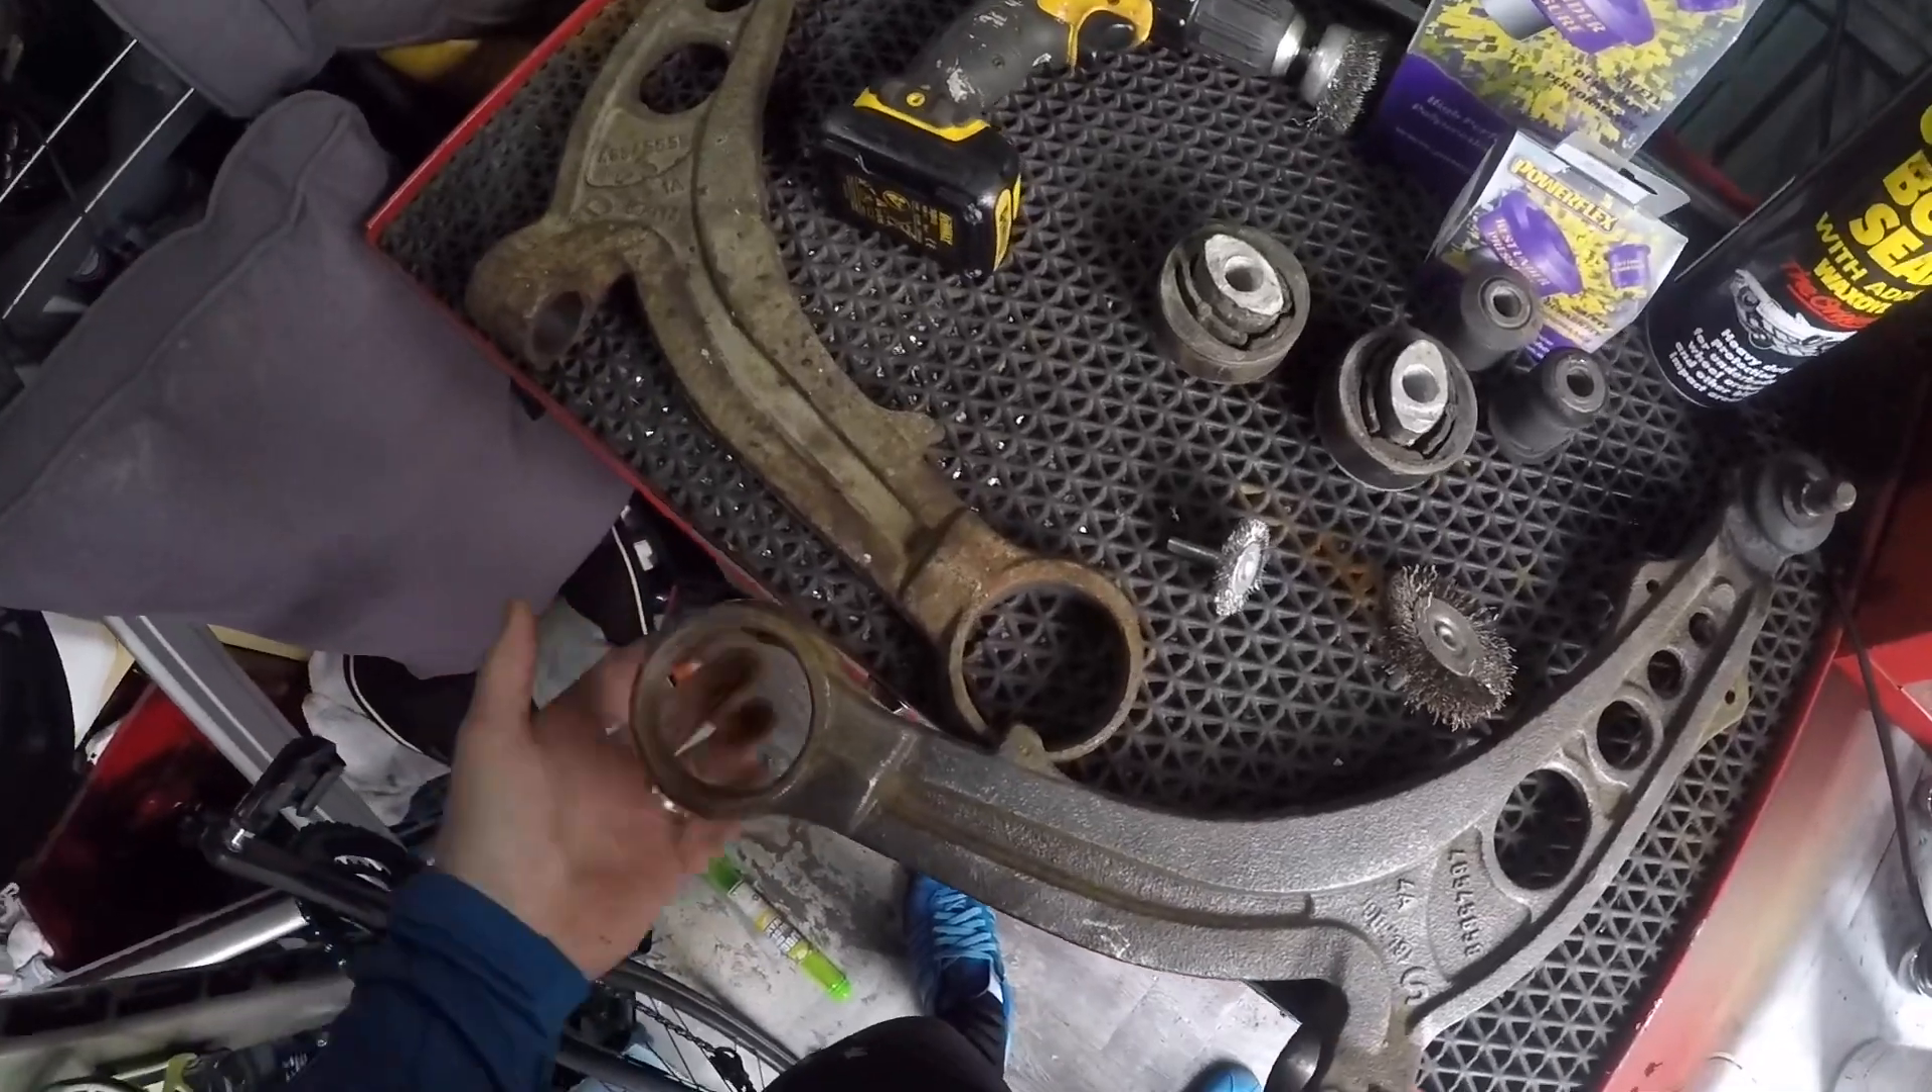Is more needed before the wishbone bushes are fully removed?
No.